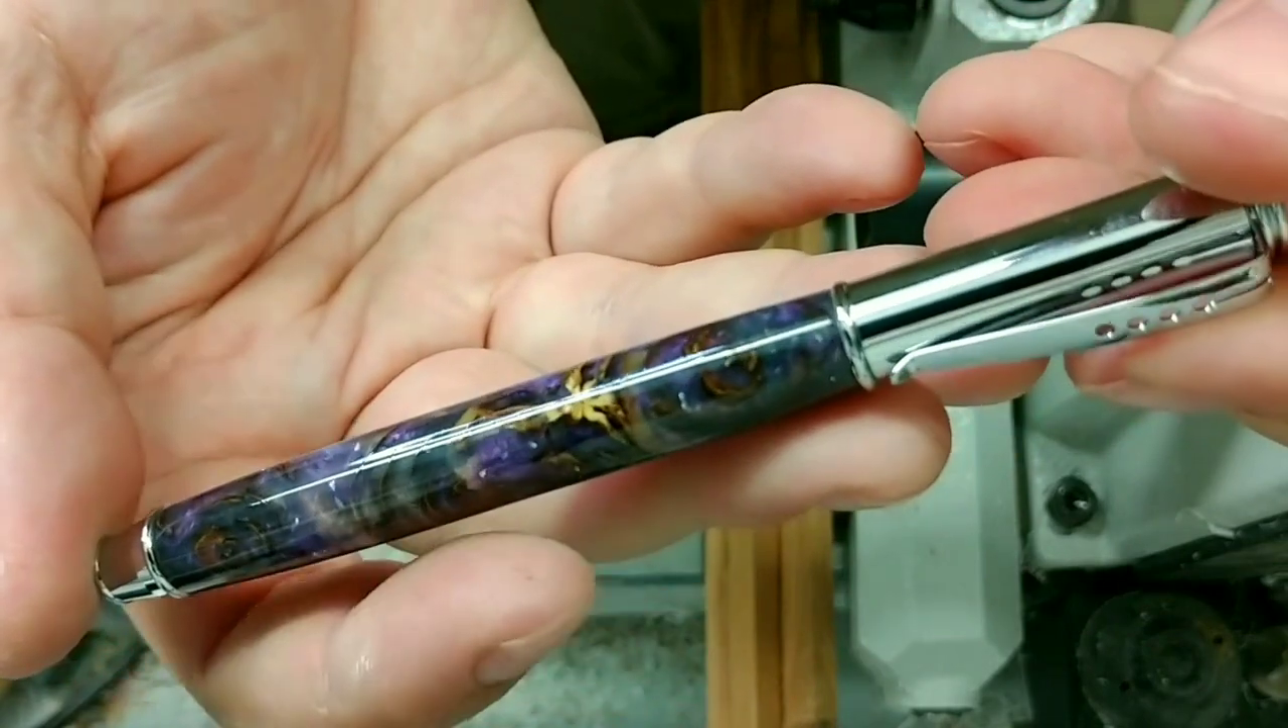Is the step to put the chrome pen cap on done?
Yes.